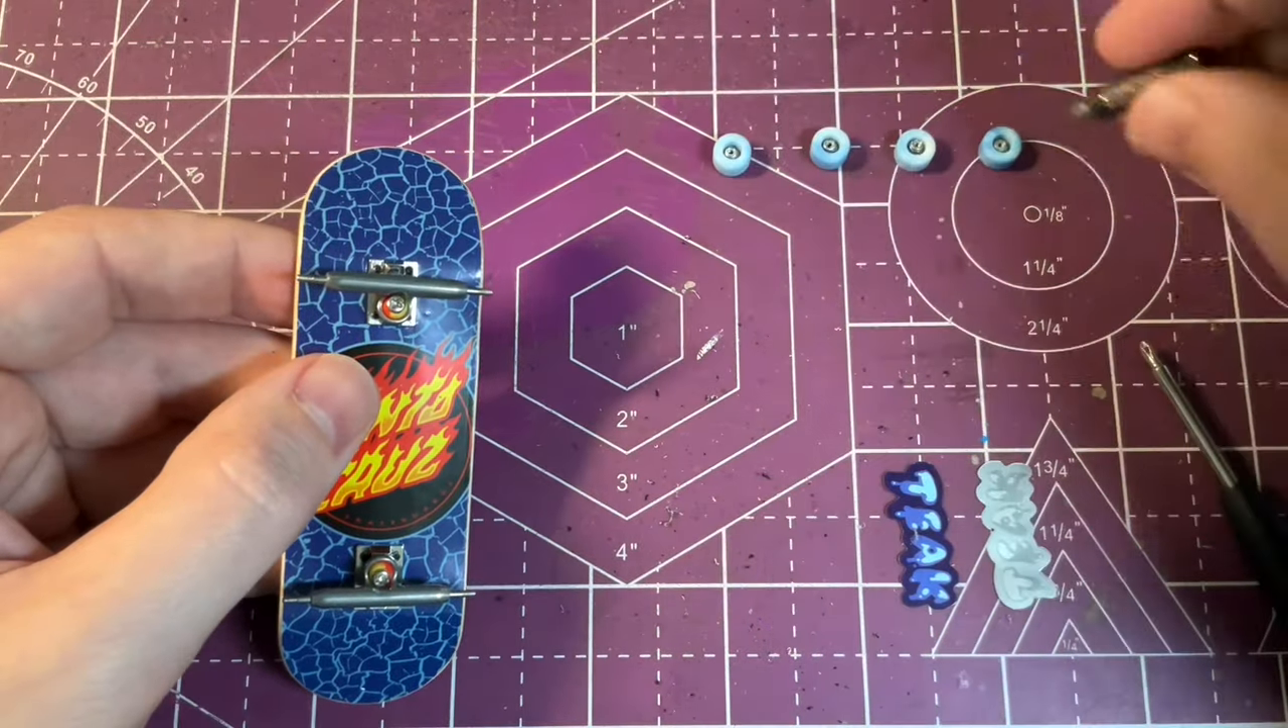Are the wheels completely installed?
No.